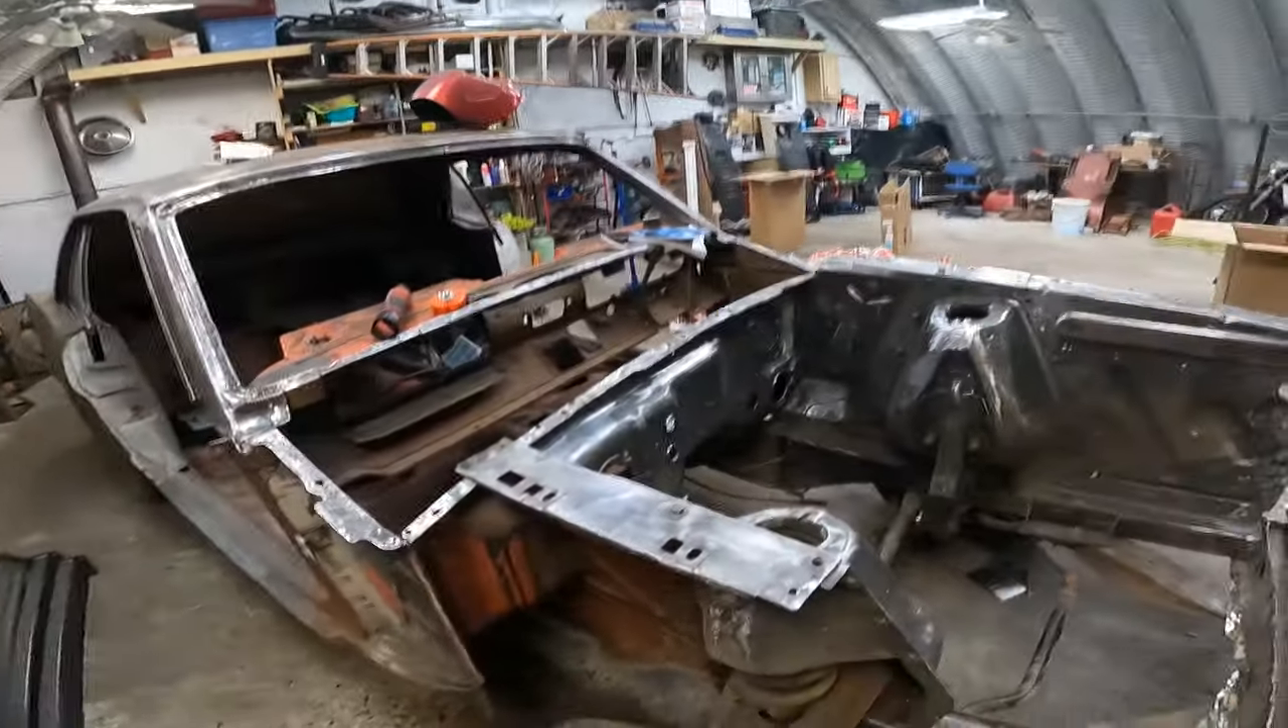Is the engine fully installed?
No.